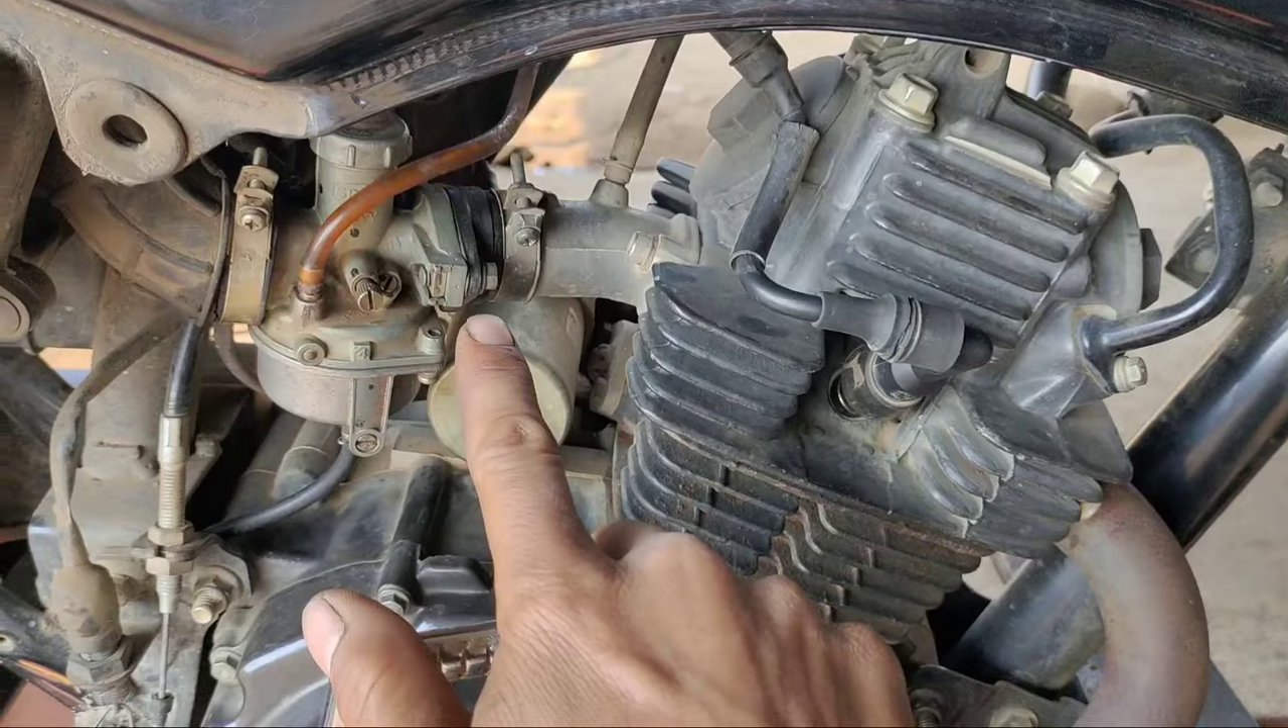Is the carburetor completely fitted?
Yes.